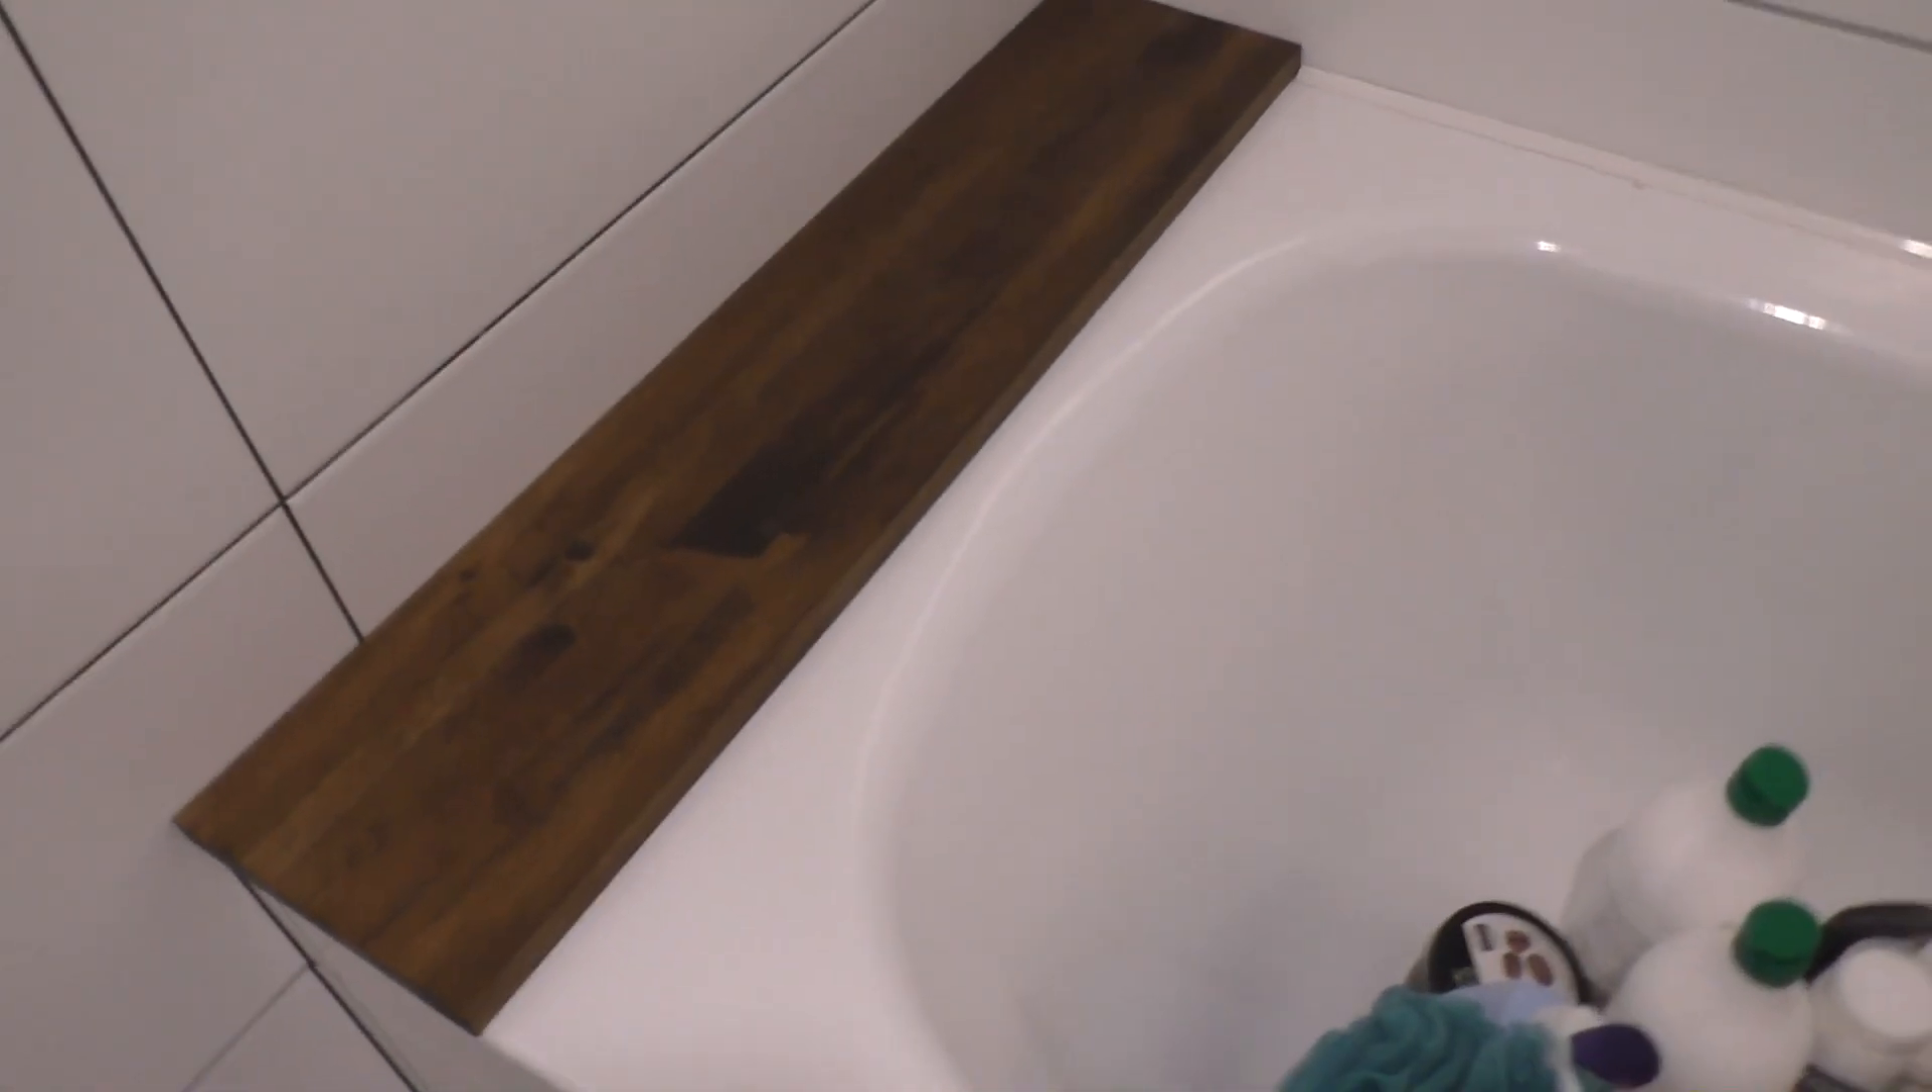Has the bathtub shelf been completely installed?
Yes.